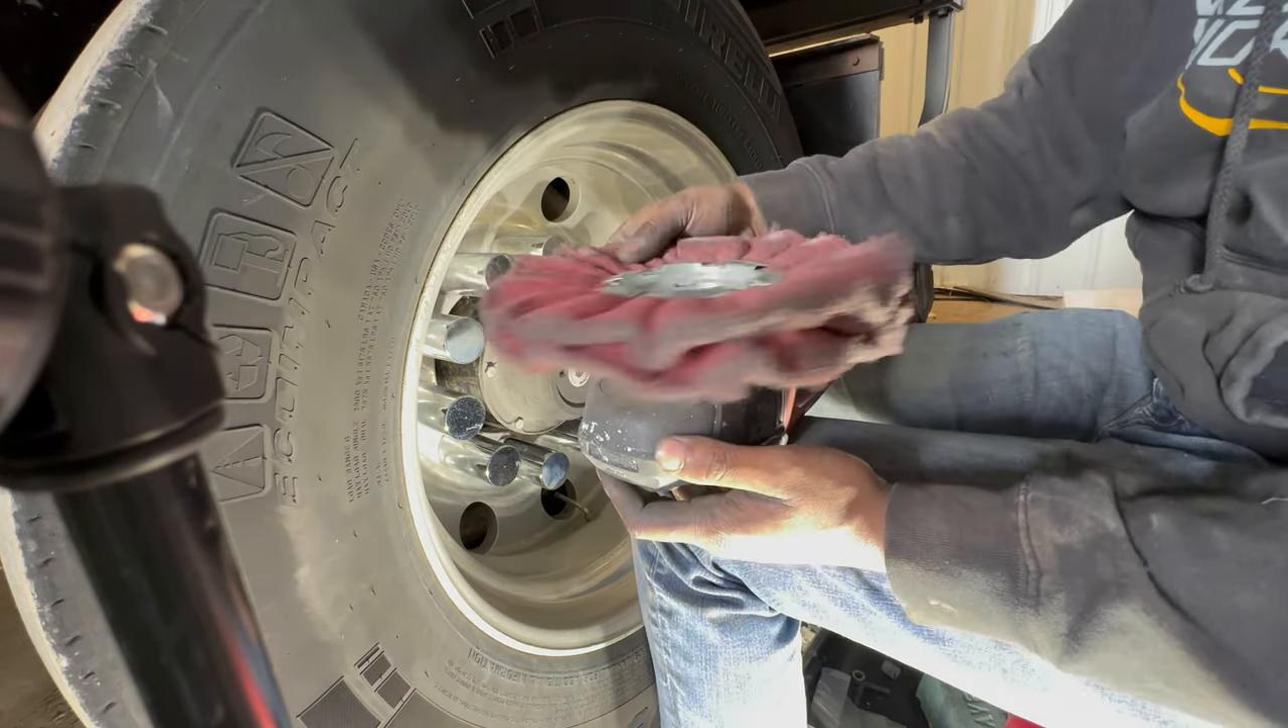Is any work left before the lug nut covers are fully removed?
Yes.